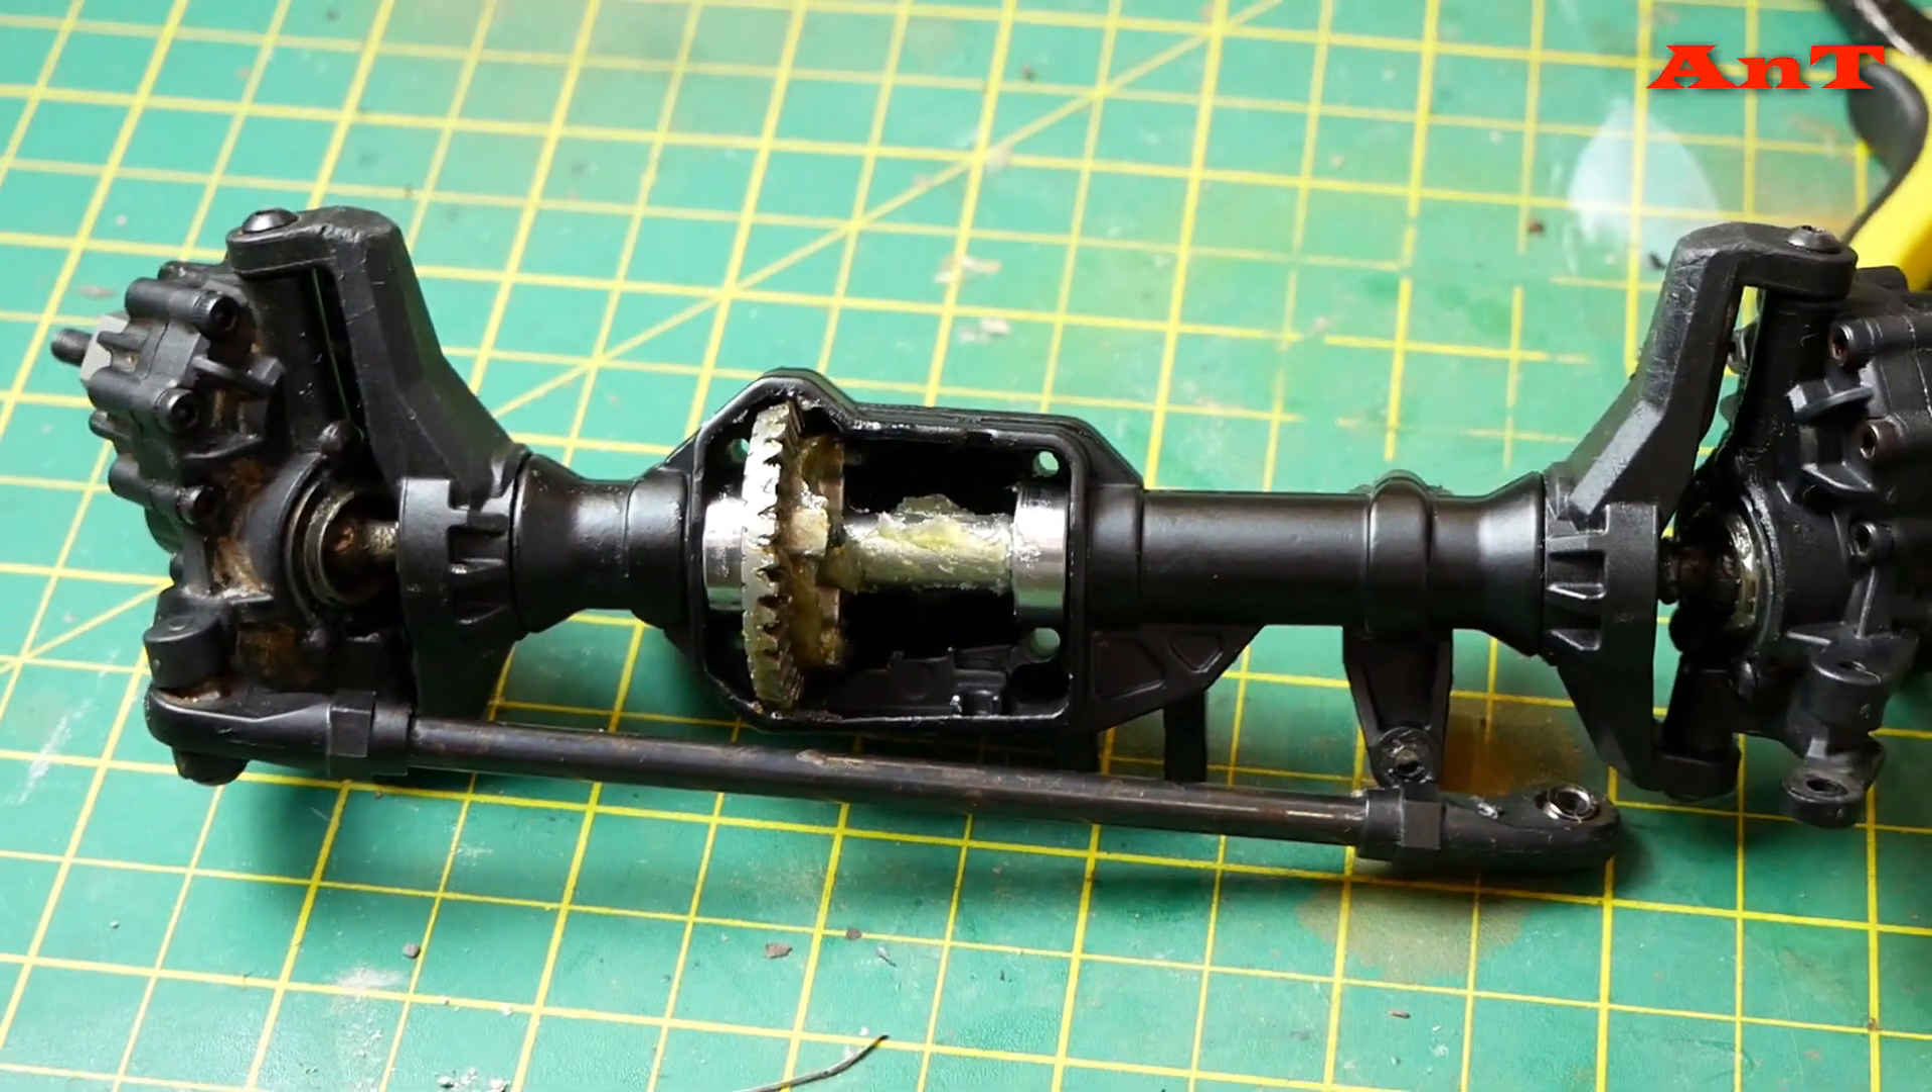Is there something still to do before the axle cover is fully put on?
Yes.